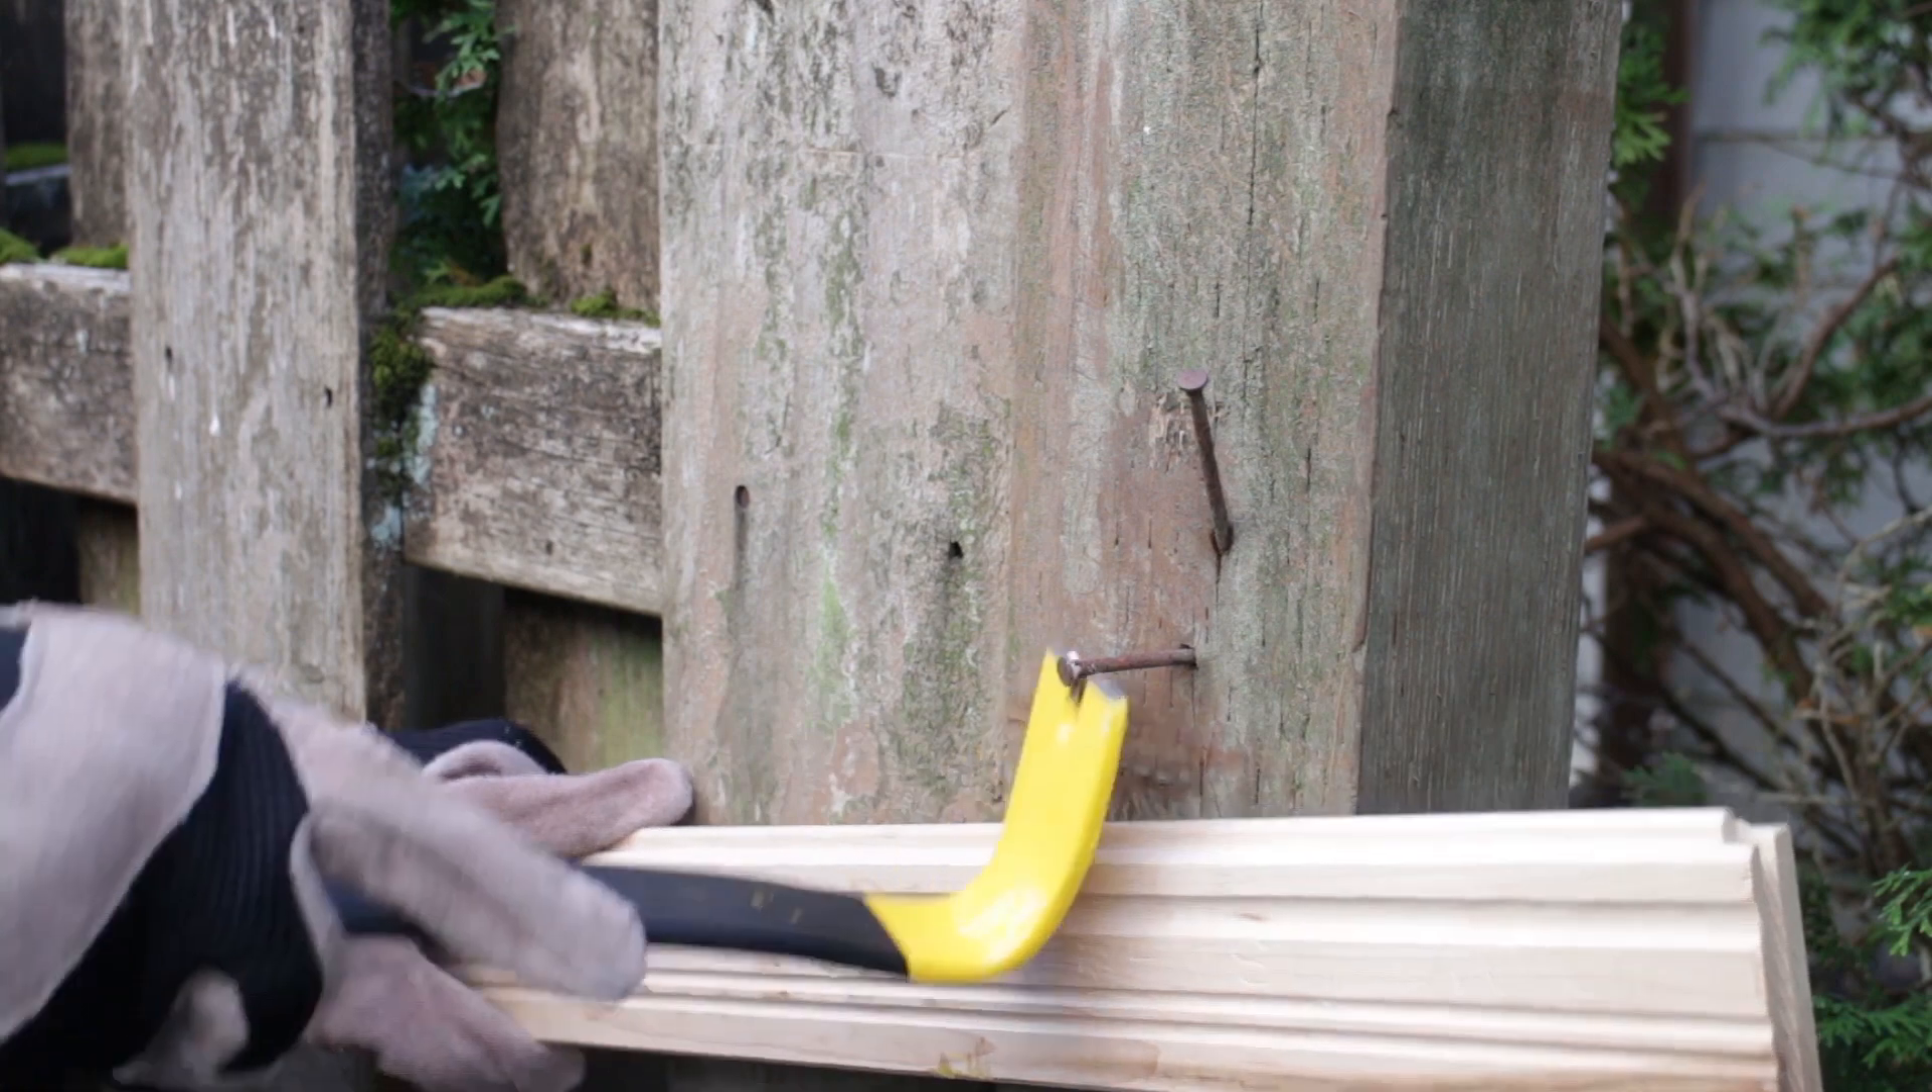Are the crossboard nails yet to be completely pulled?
Yes.